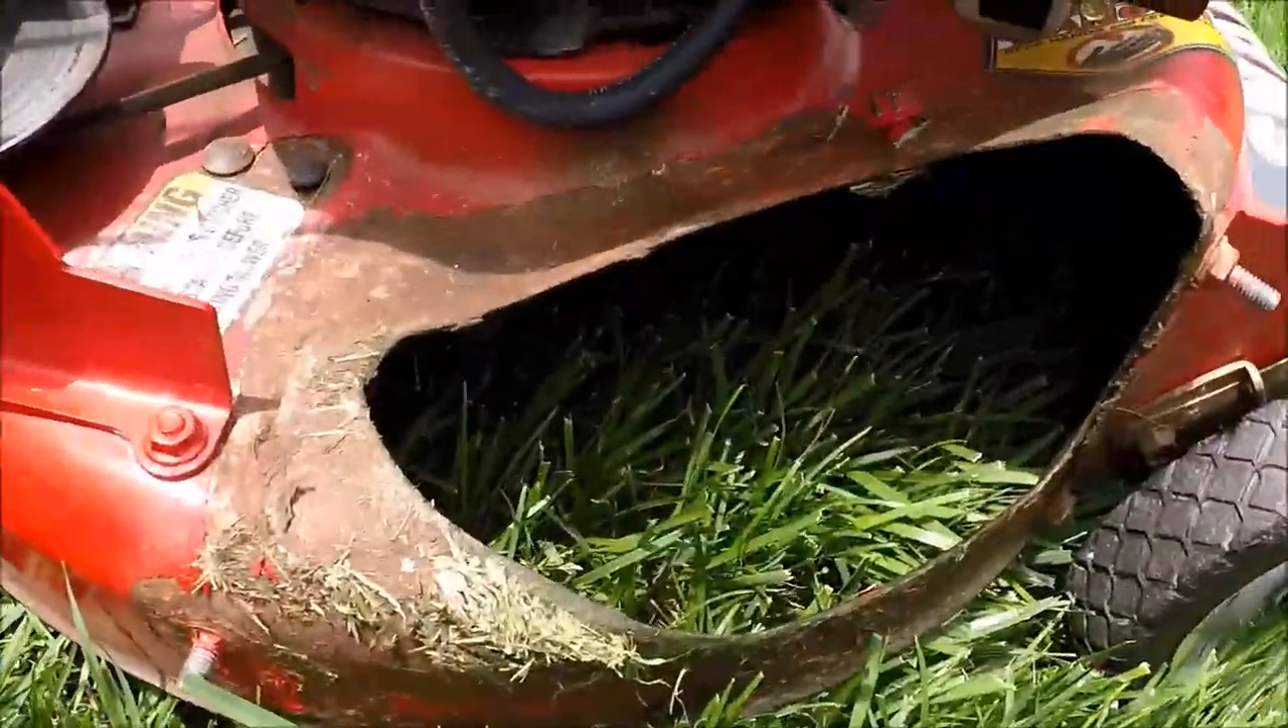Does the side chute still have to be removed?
No.